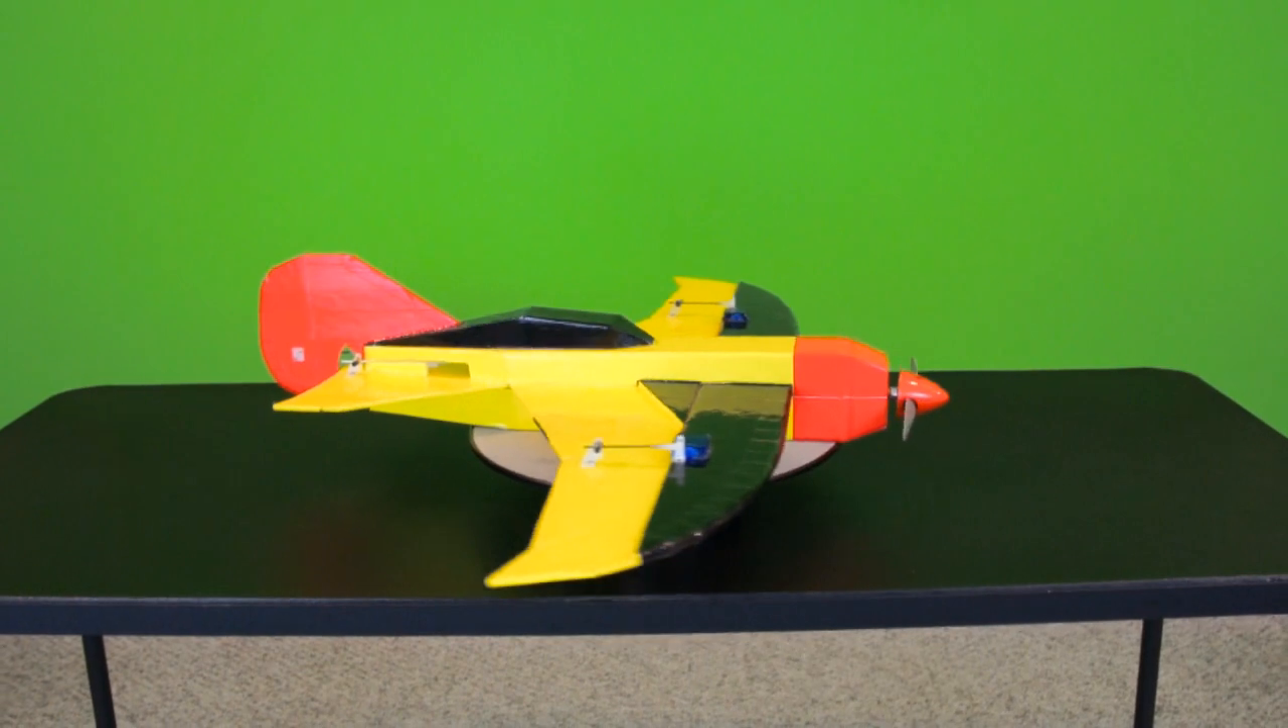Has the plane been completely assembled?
Yes.